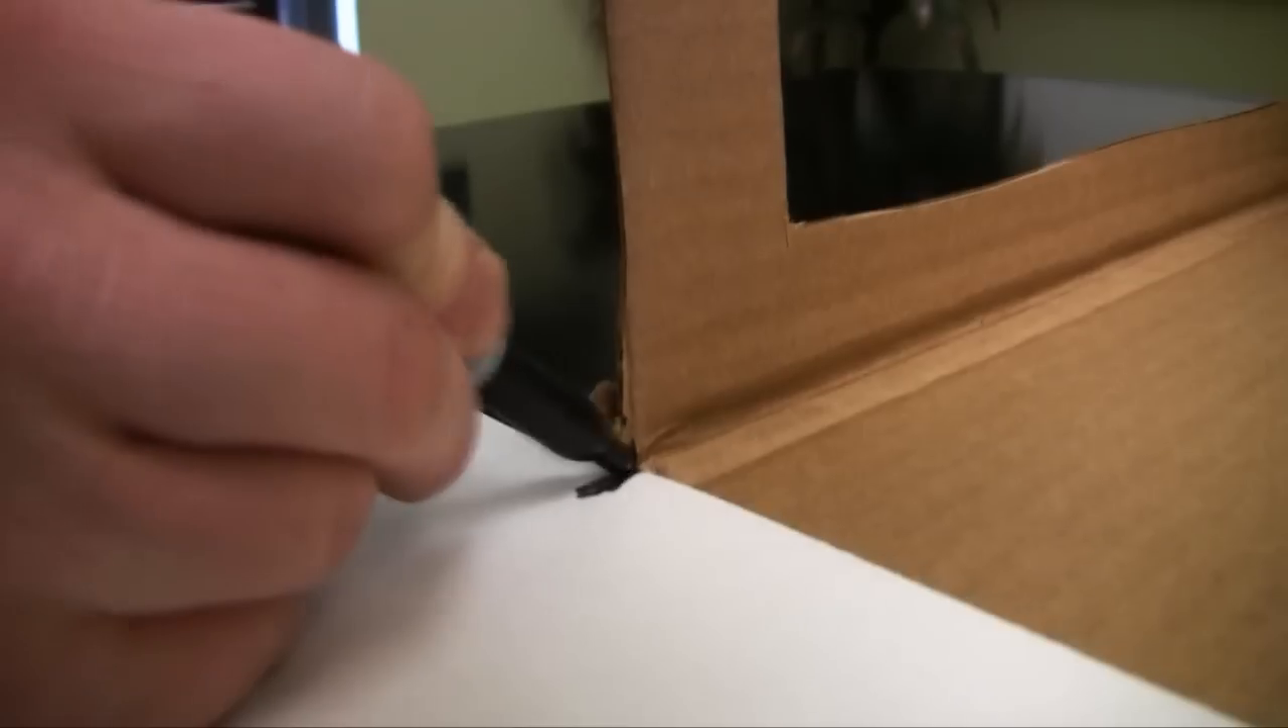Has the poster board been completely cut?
No.